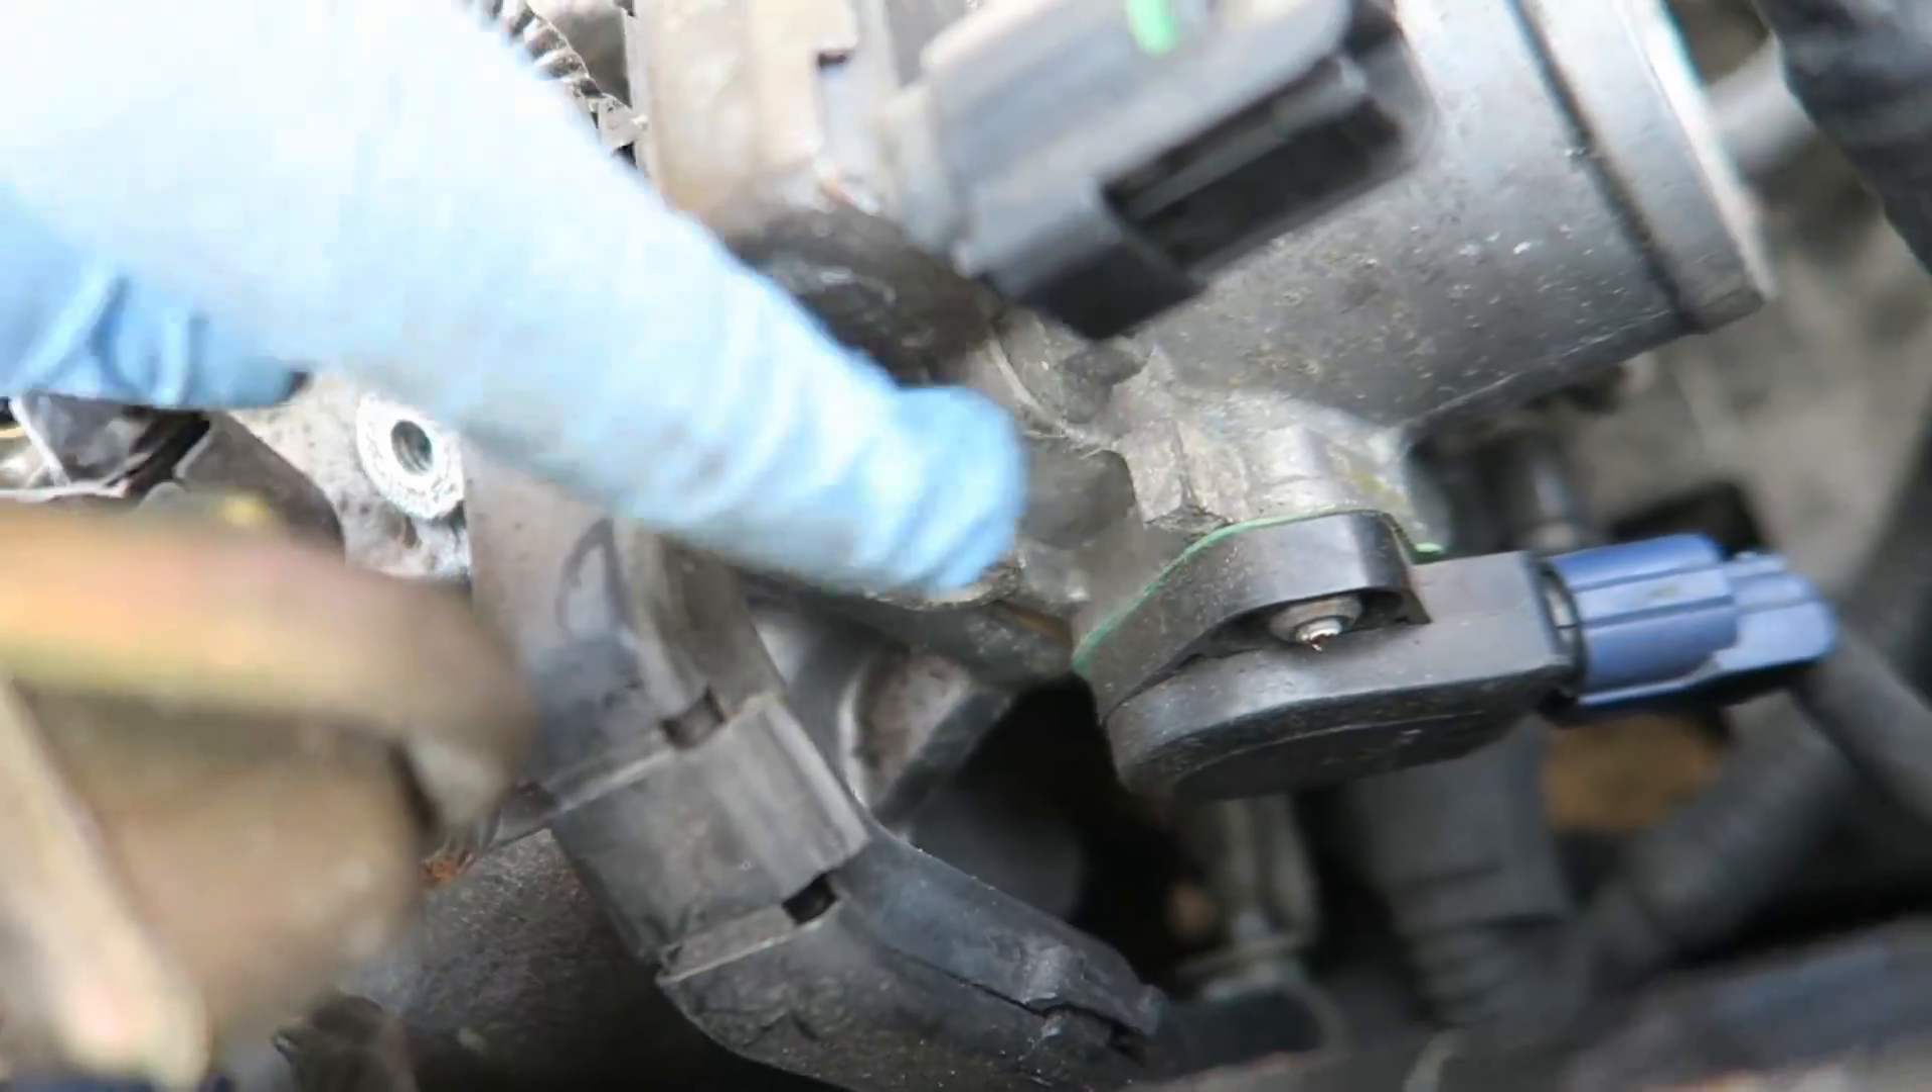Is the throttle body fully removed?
No.